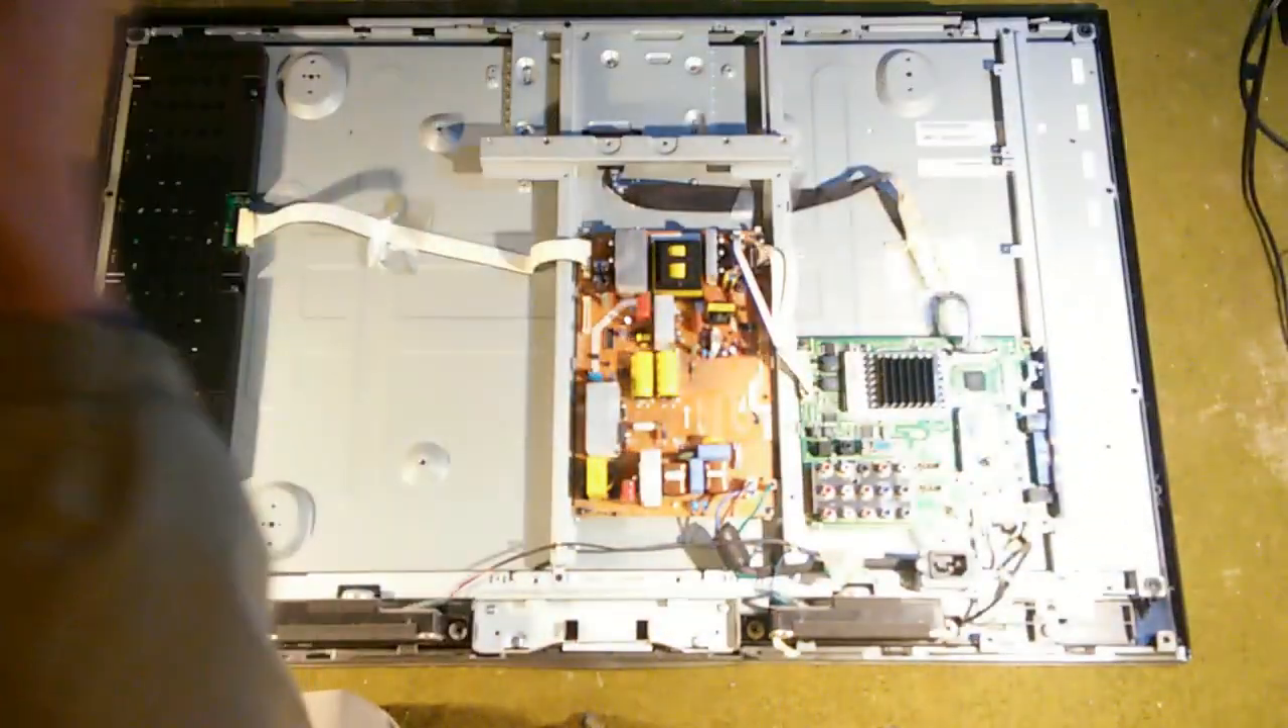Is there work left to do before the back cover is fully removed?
No.